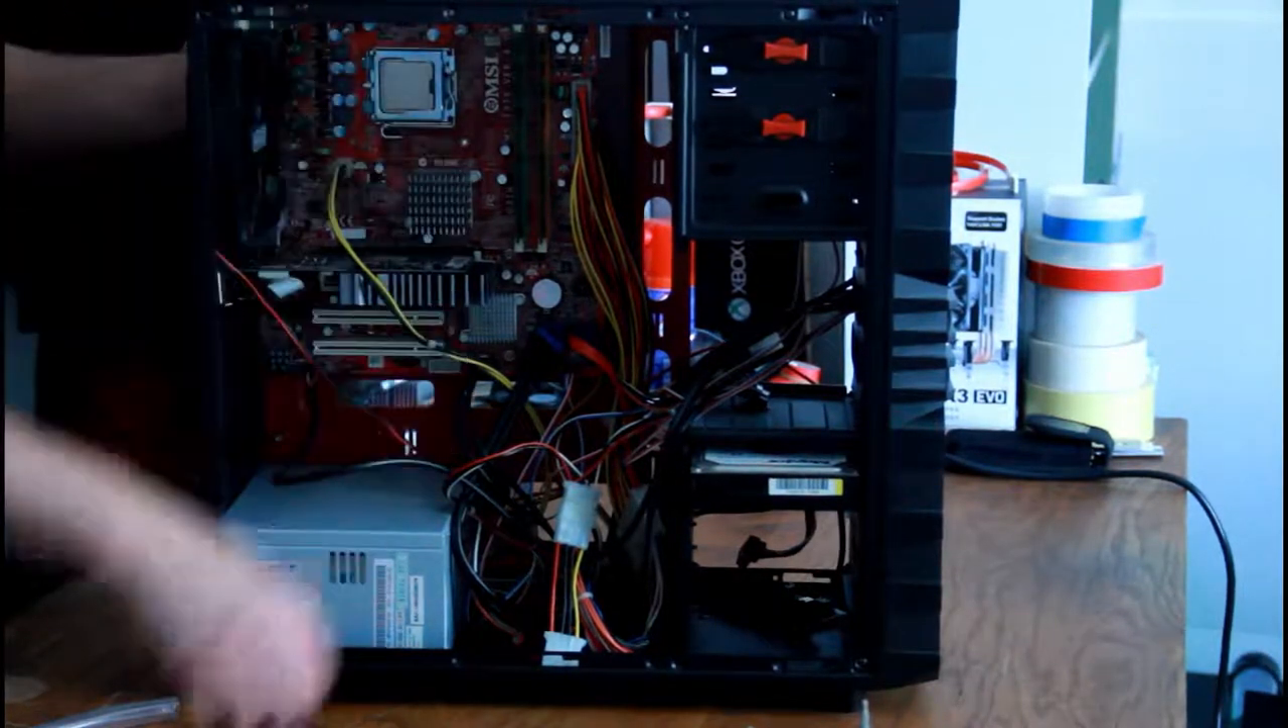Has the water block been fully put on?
No.